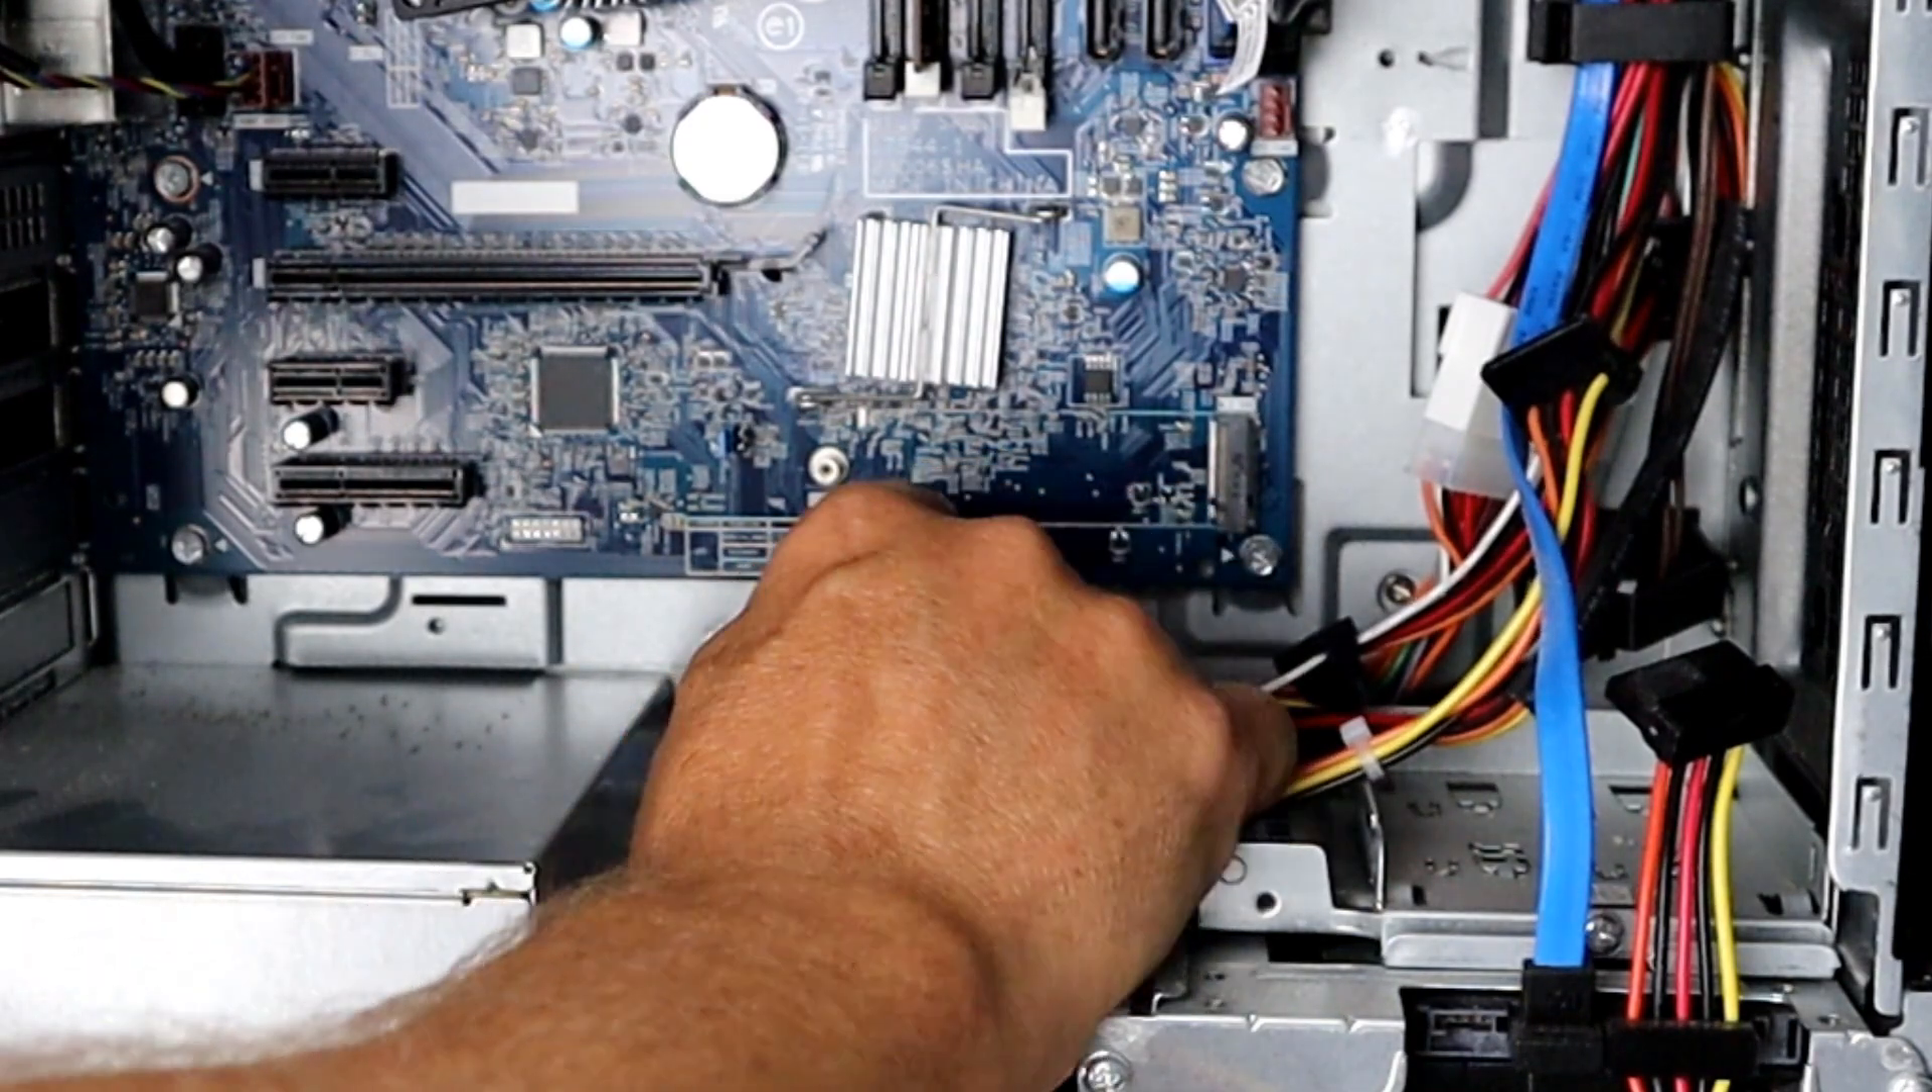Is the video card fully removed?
Yes.